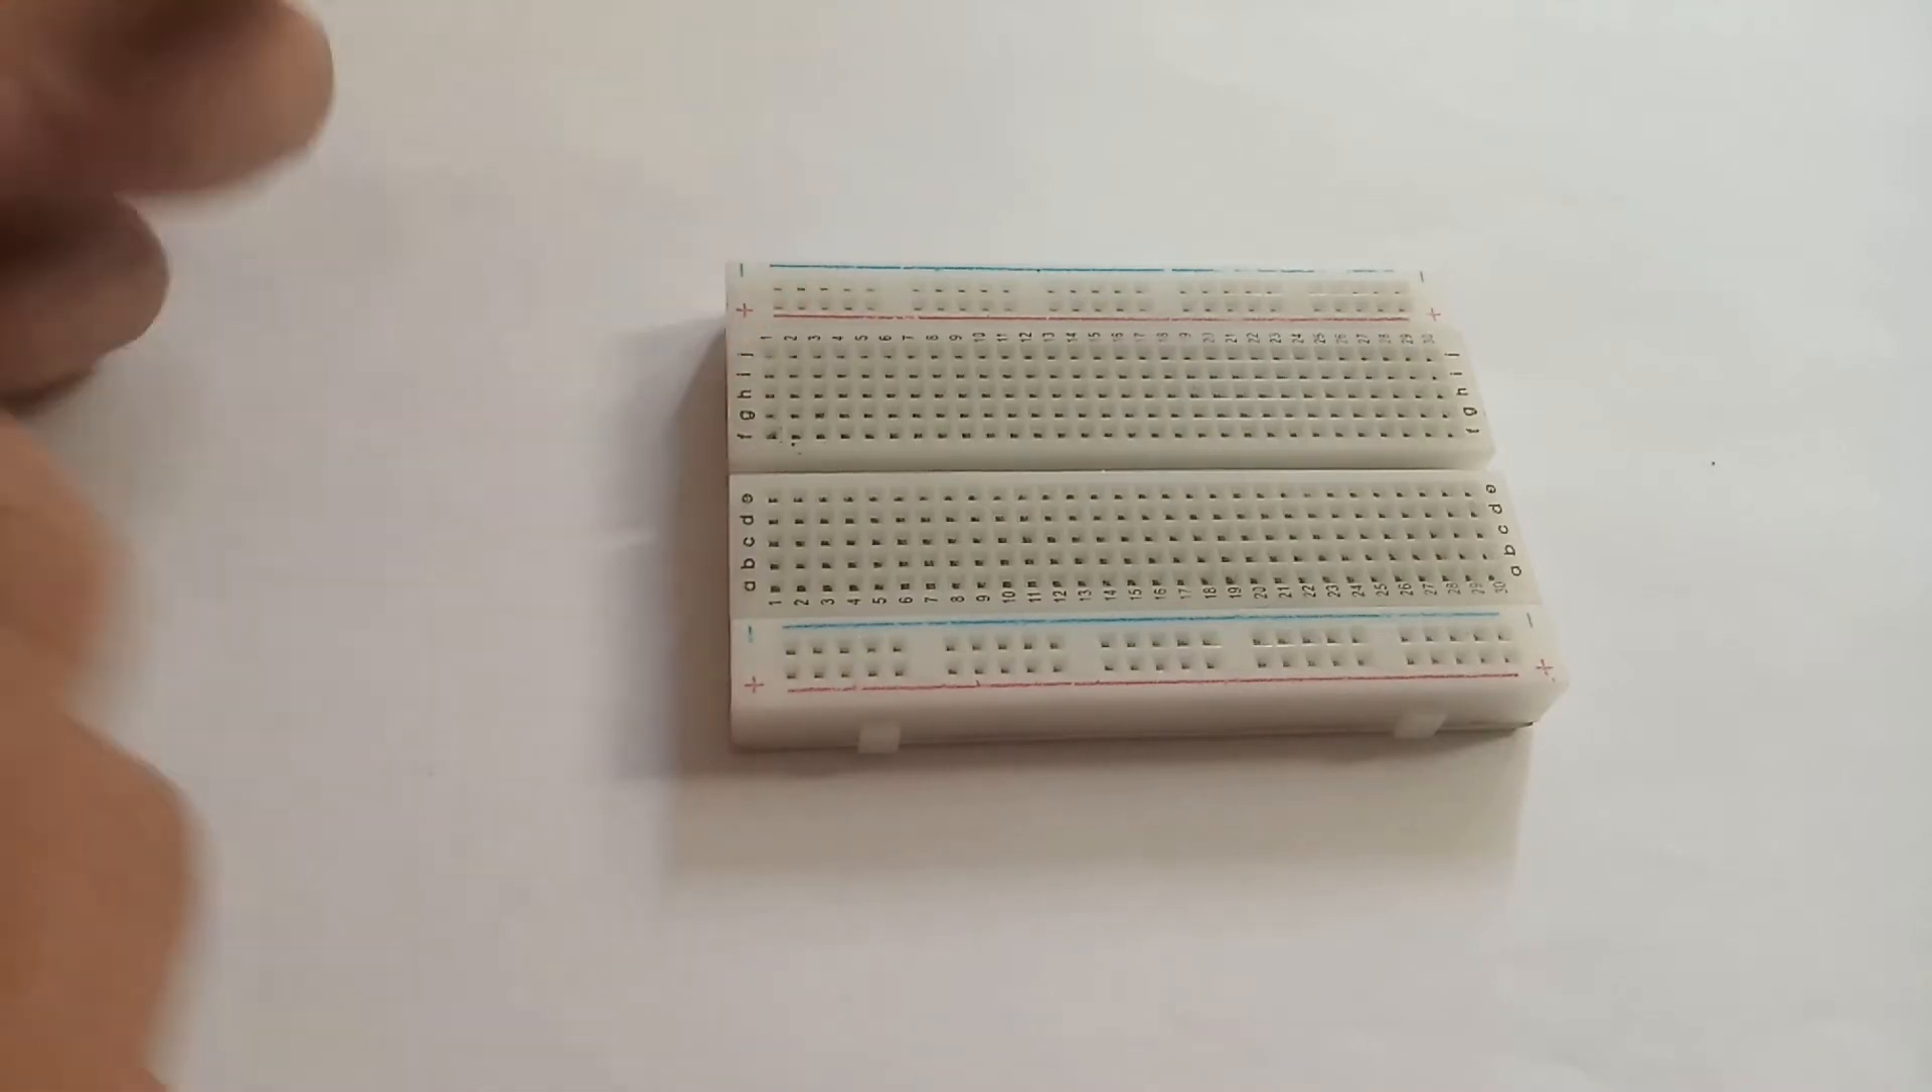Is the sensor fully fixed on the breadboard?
No.